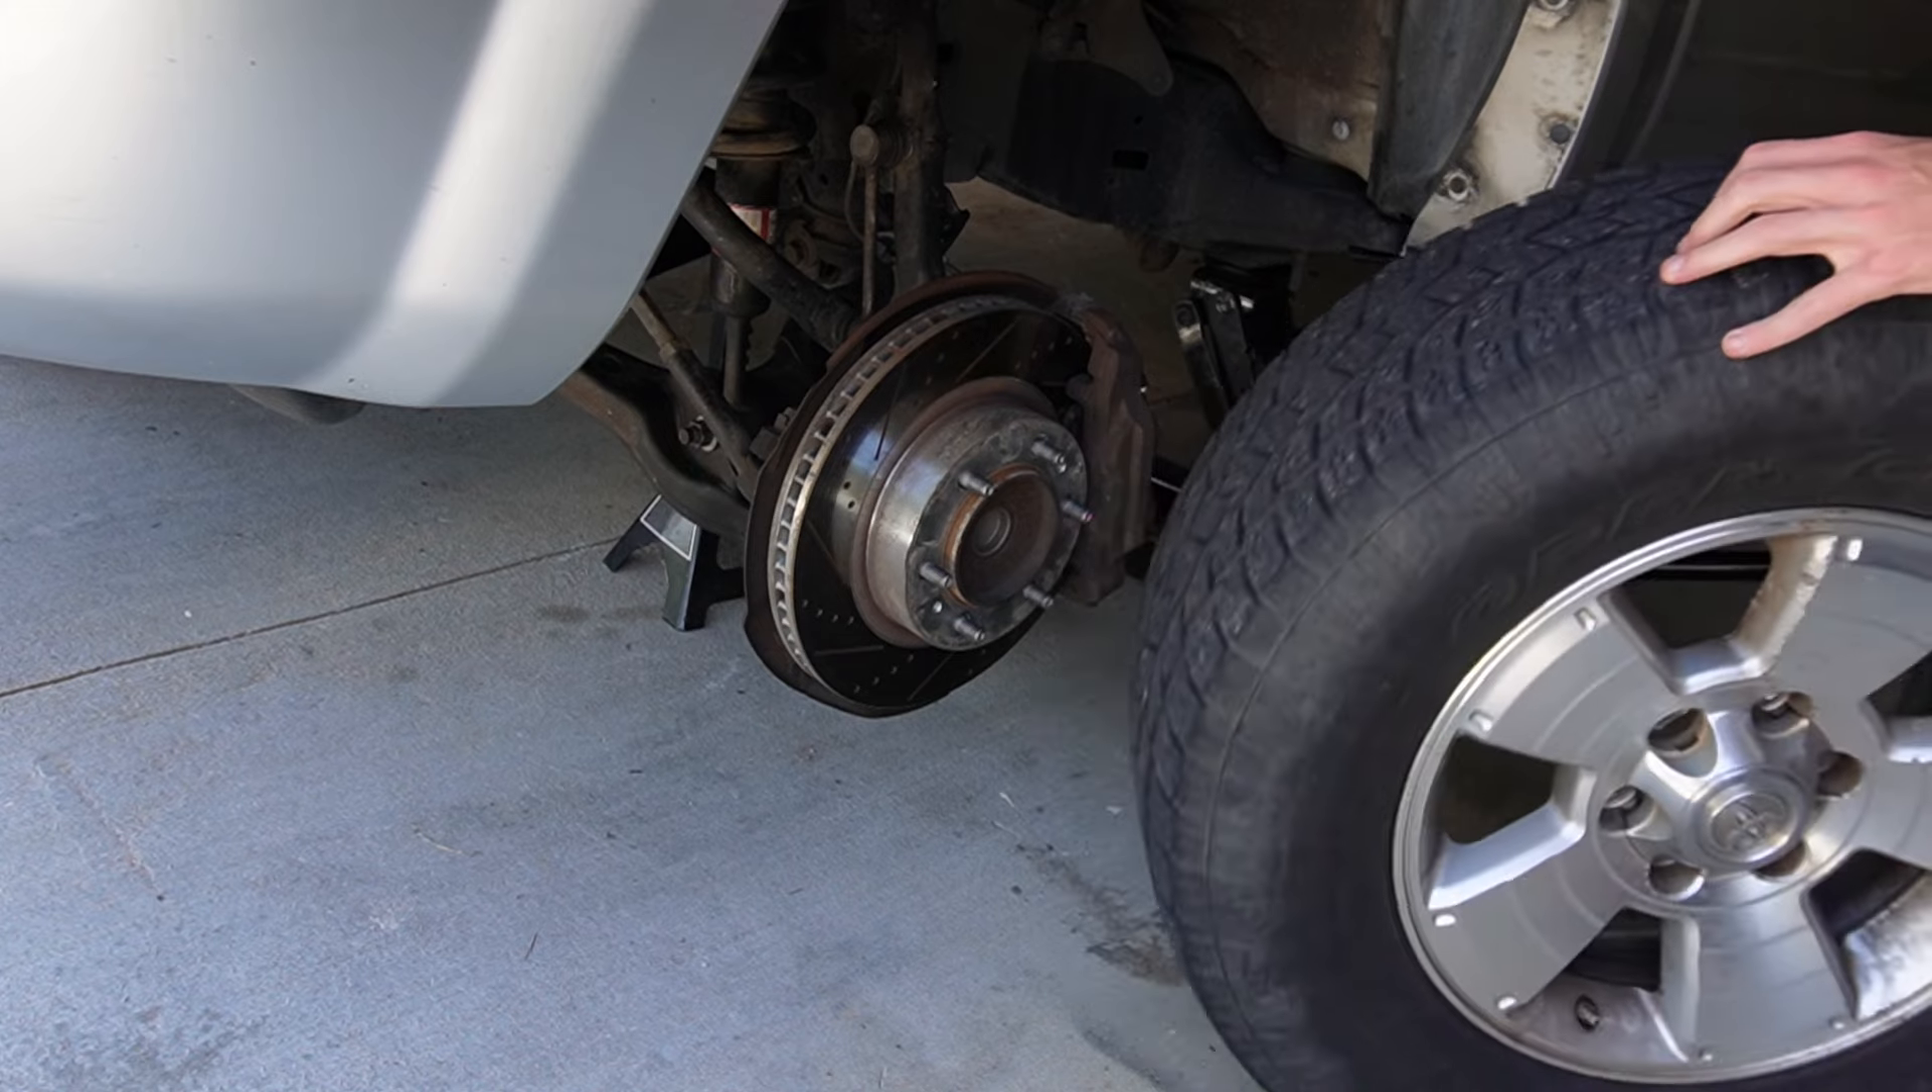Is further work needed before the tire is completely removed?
No.